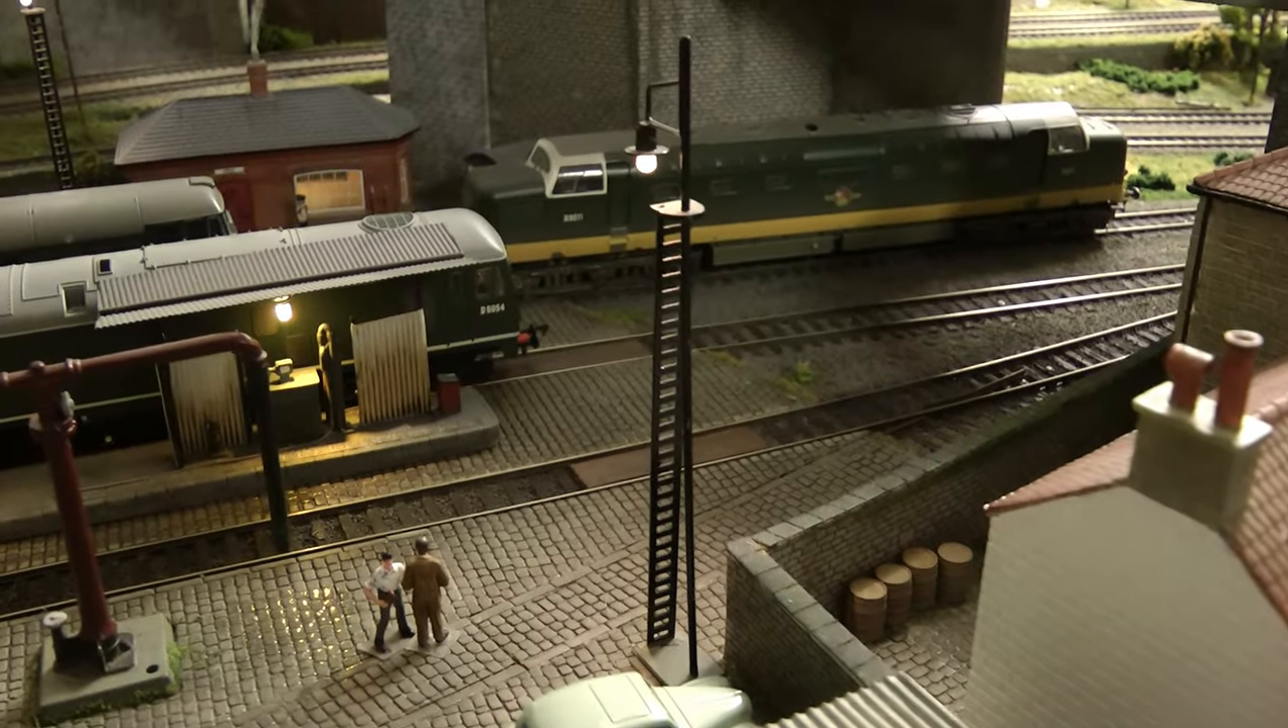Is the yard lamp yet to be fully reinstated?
No.